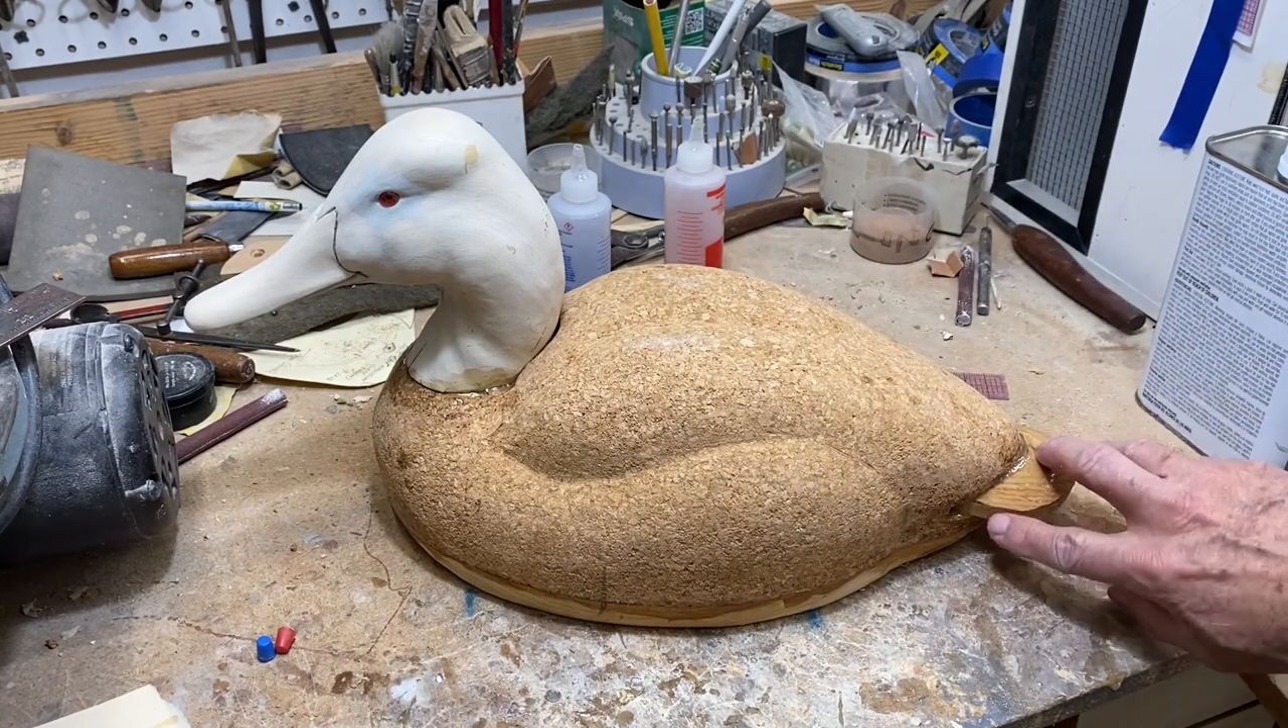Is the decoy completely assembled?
Yes.